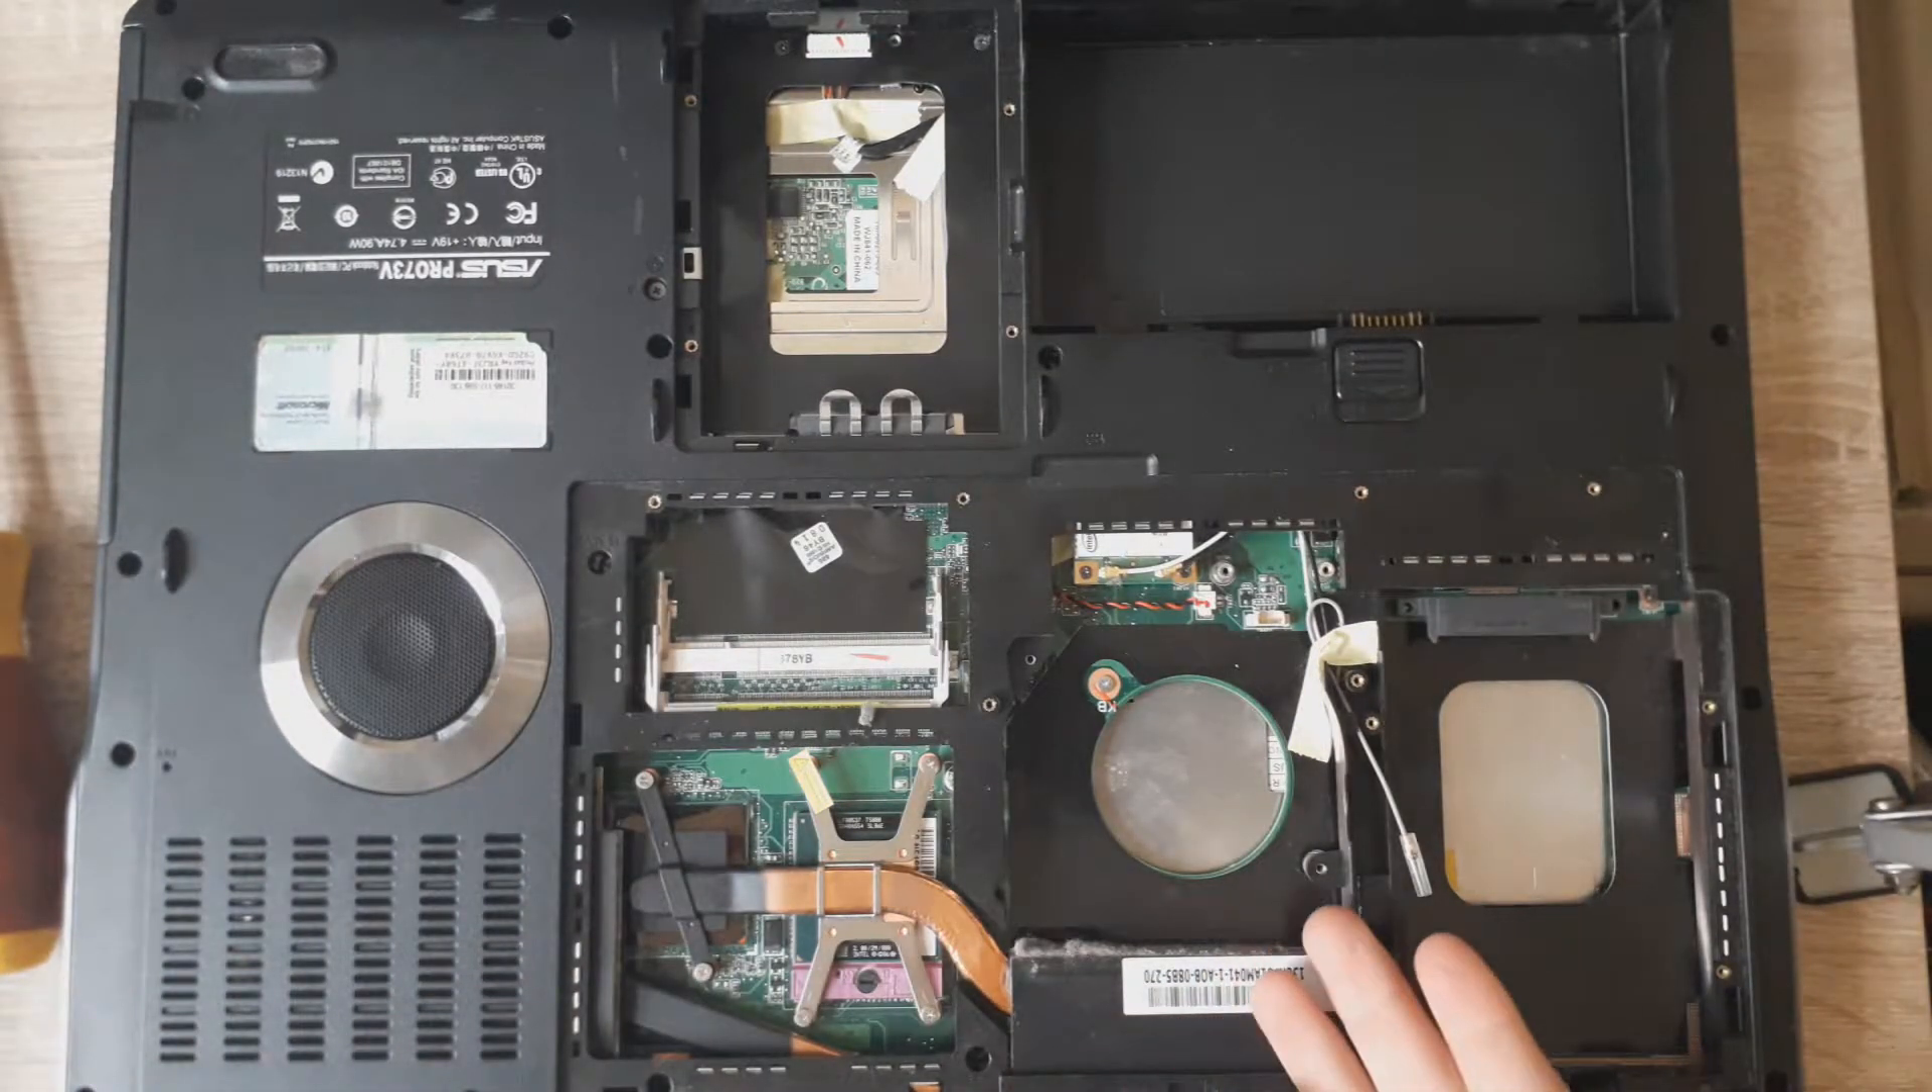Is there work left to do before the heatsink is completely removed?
Yes.